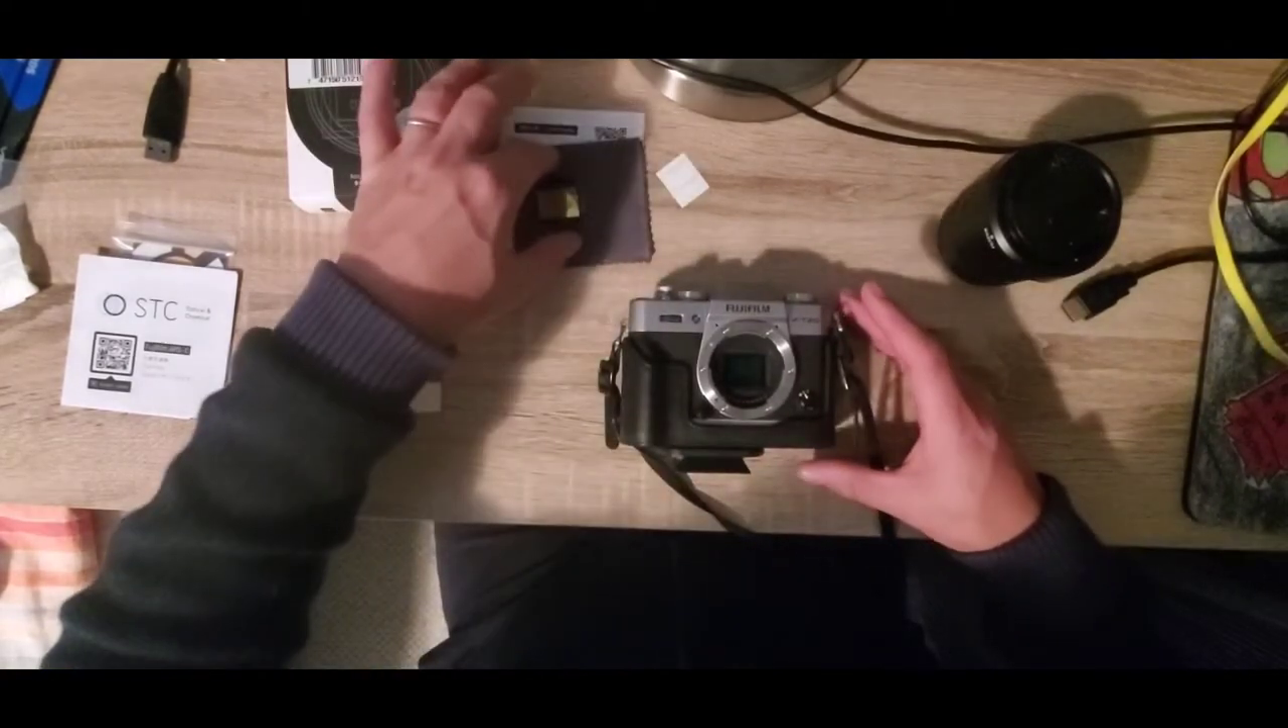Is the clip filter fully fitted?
No.